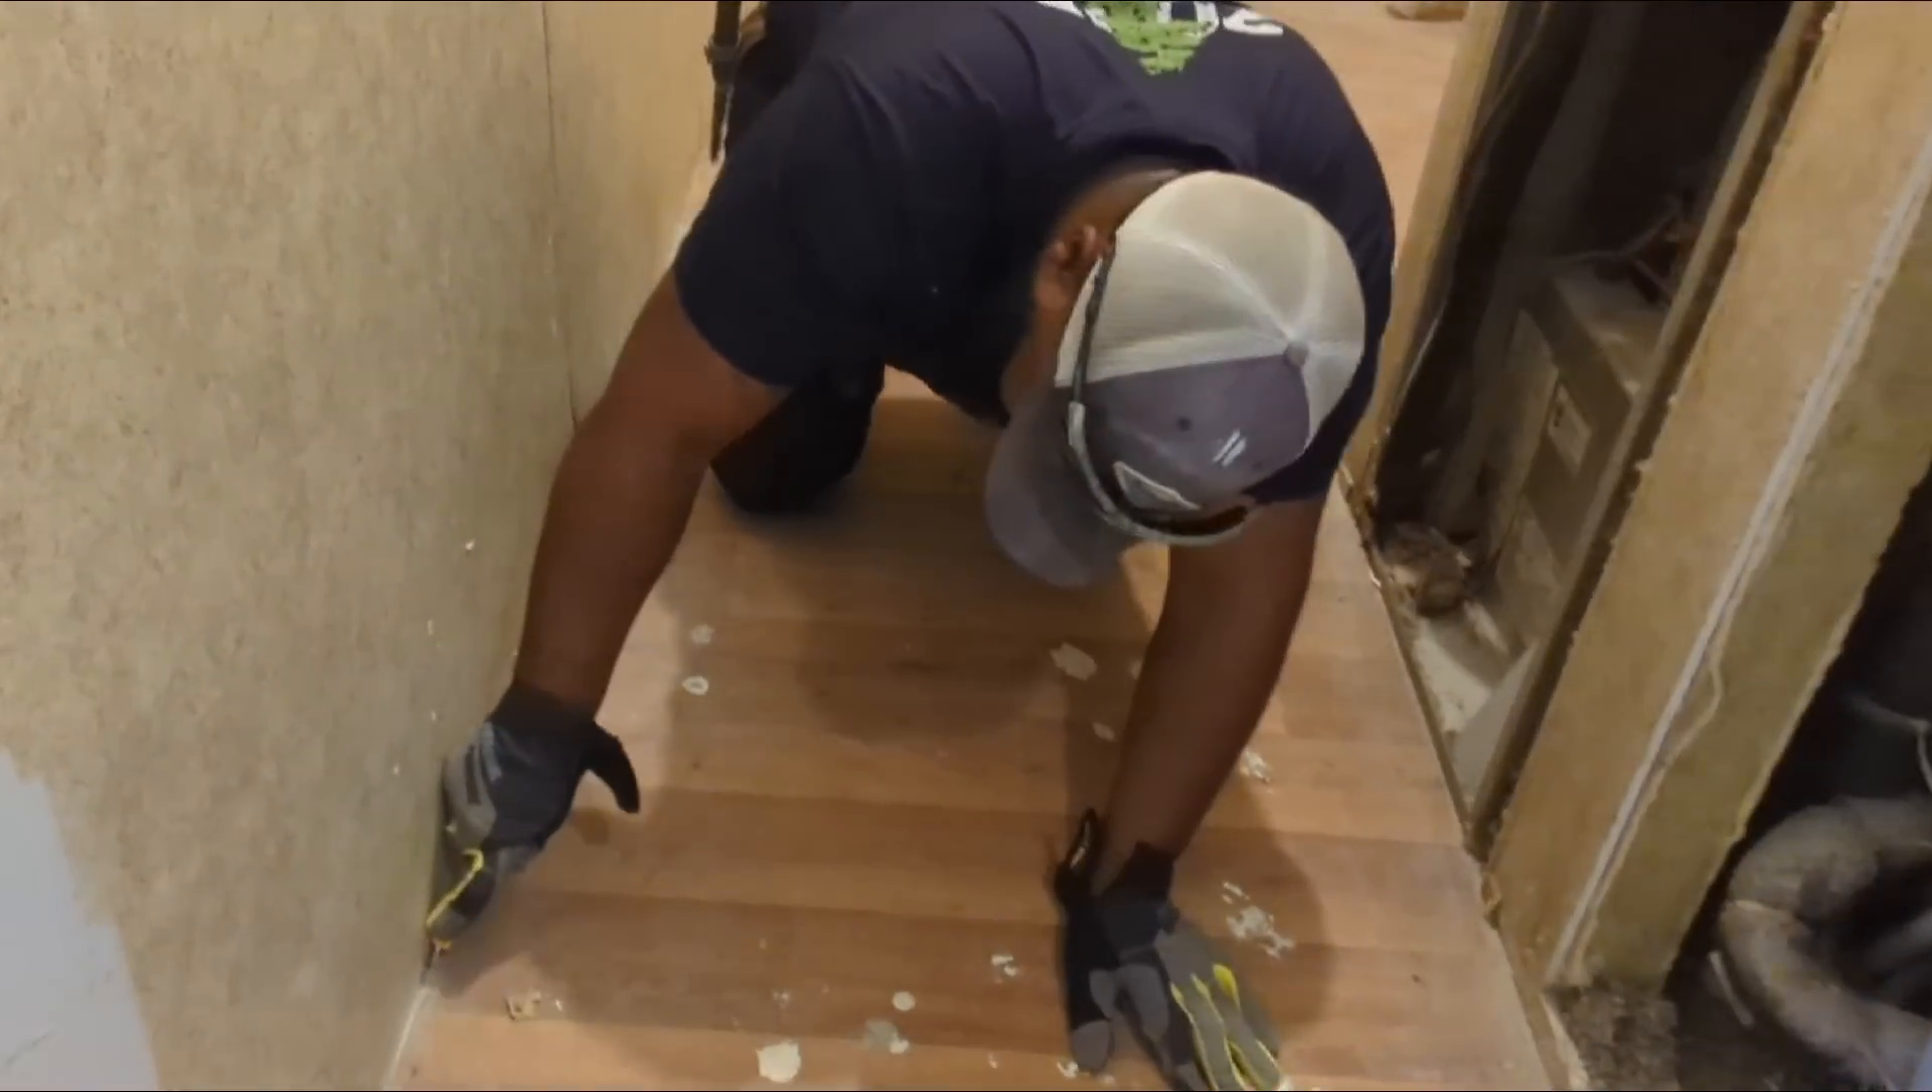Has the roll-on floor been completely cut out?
No.